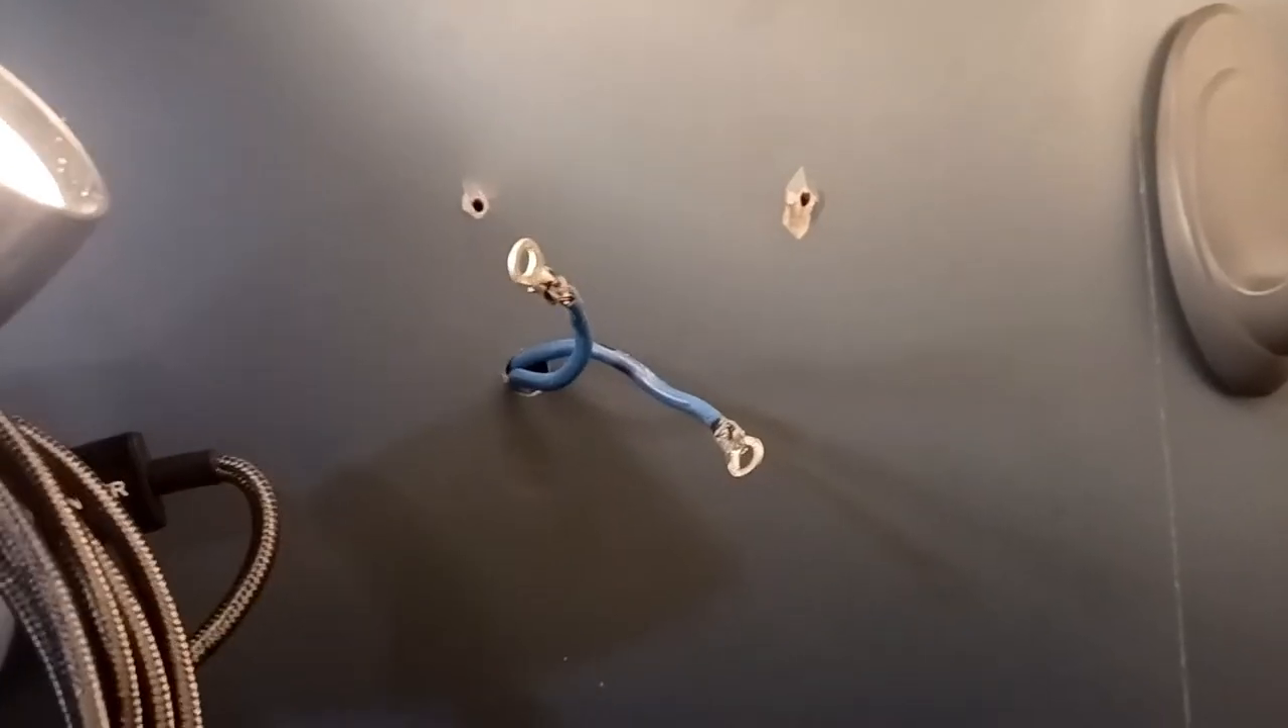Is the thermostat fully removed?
Yes.